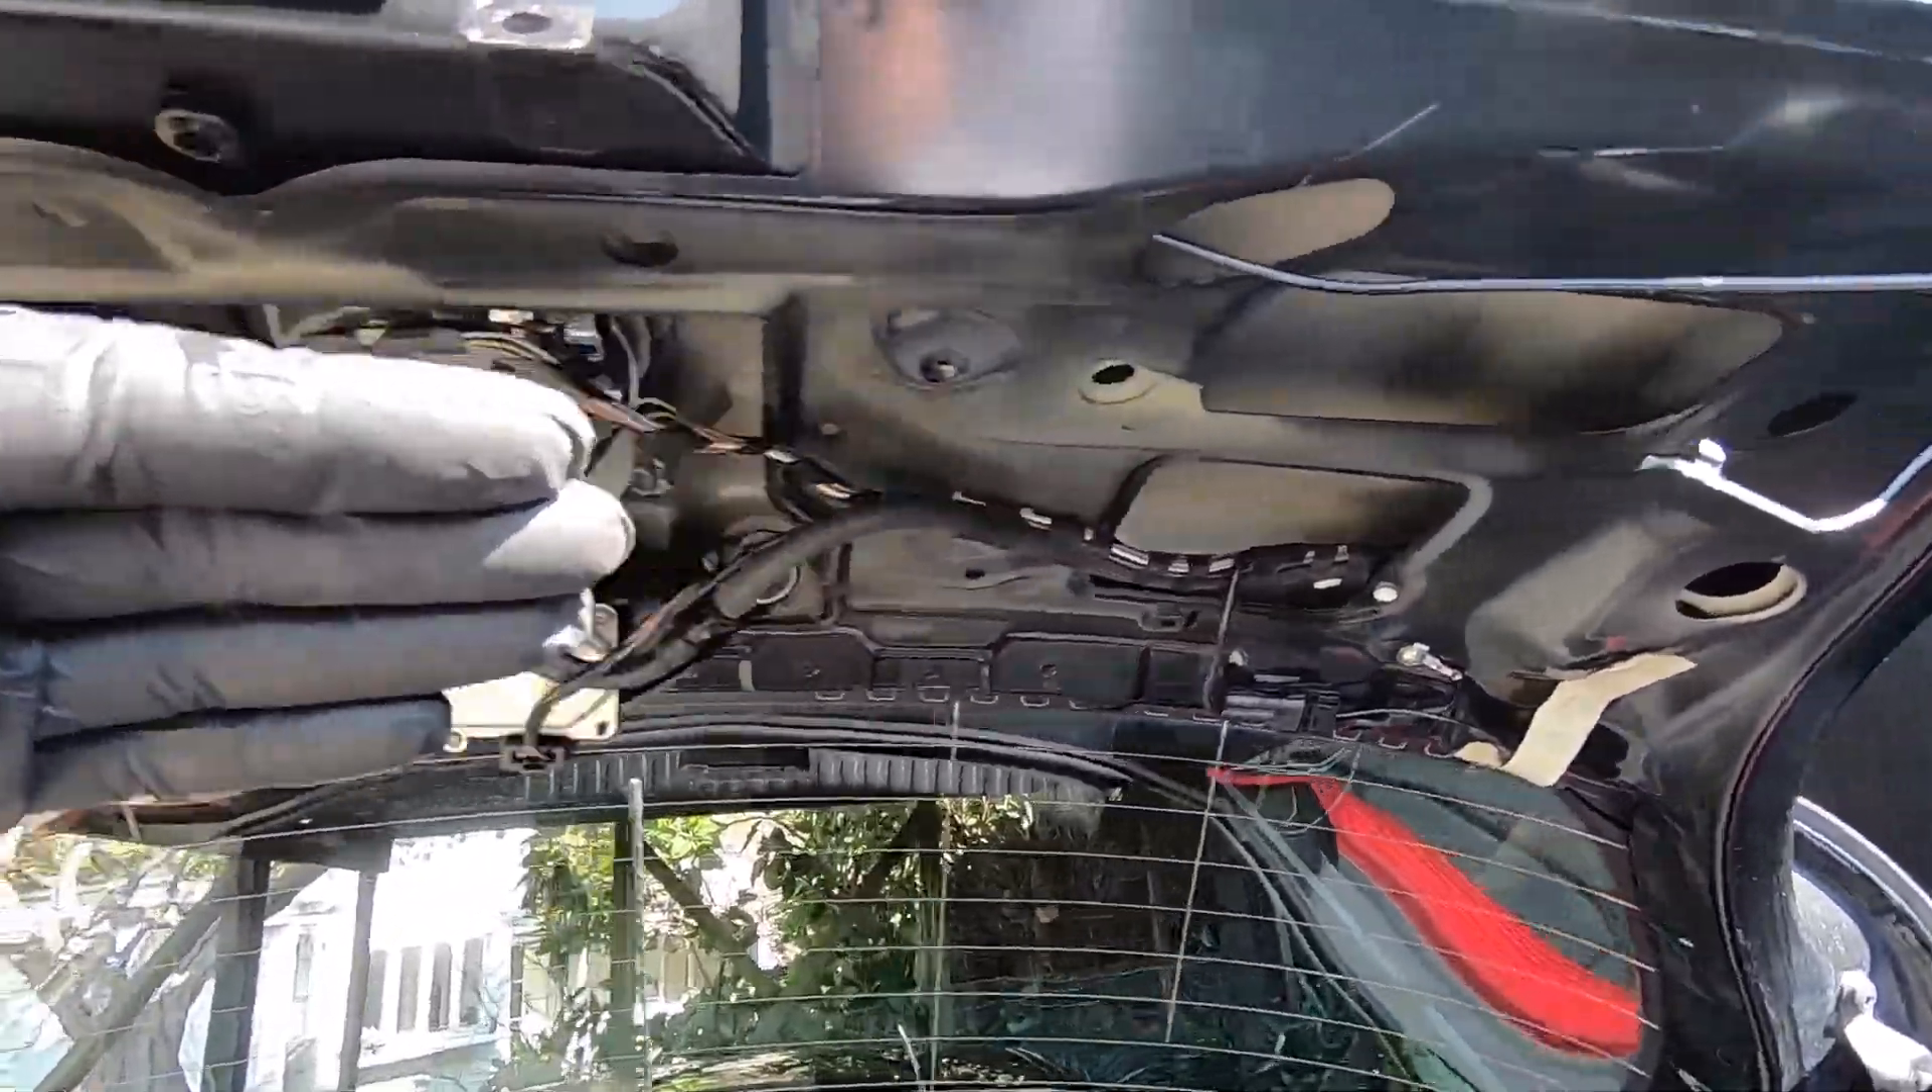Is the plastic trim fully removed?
Yes.